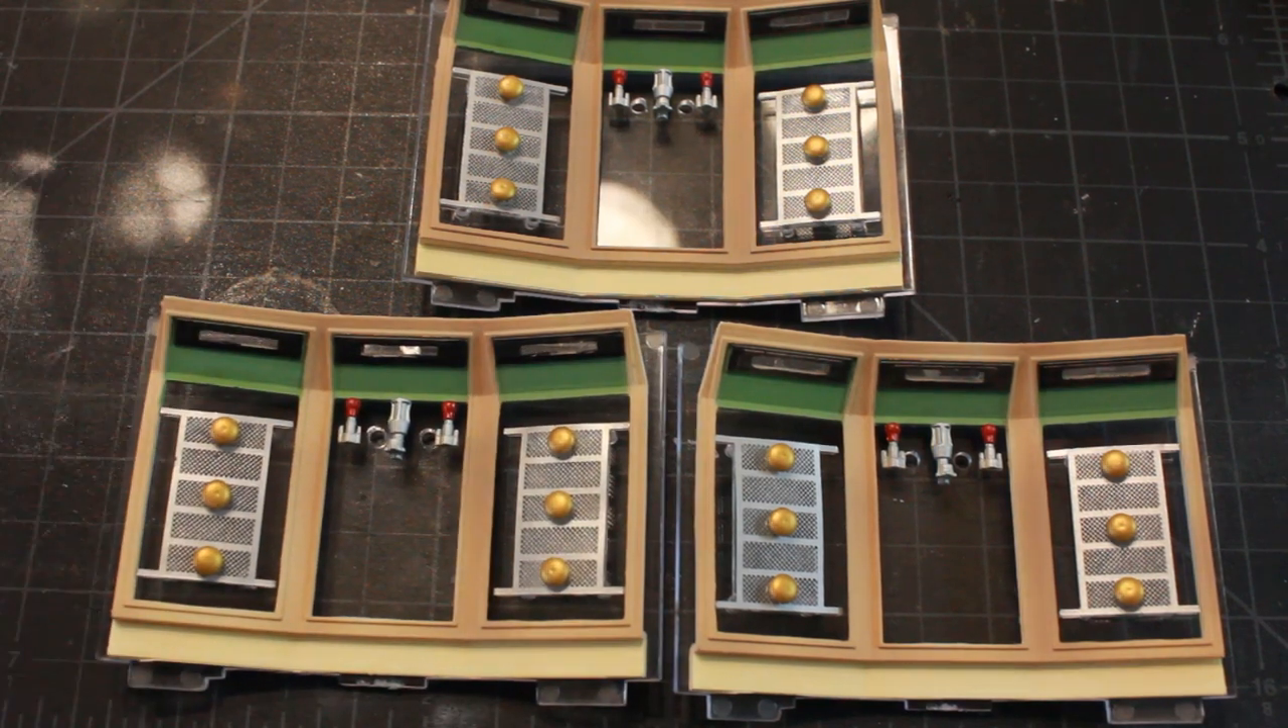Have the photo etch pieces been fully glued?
Yes.